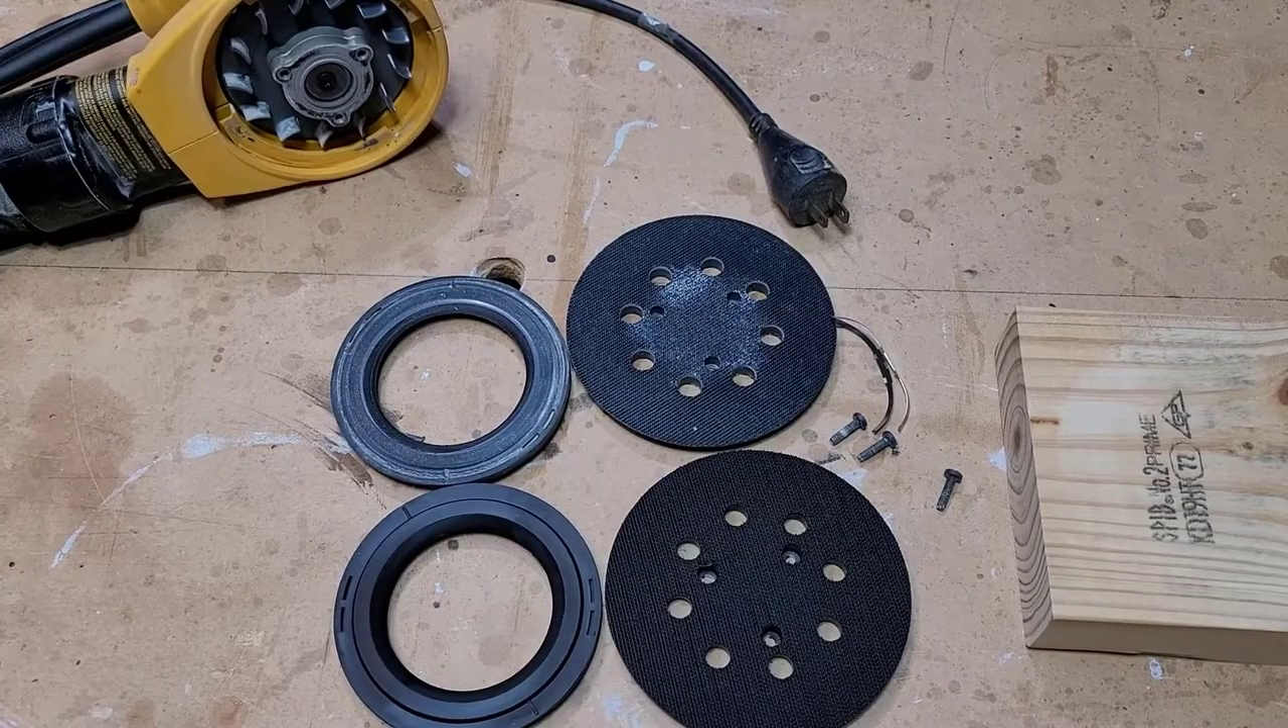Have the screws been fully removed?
Yes.